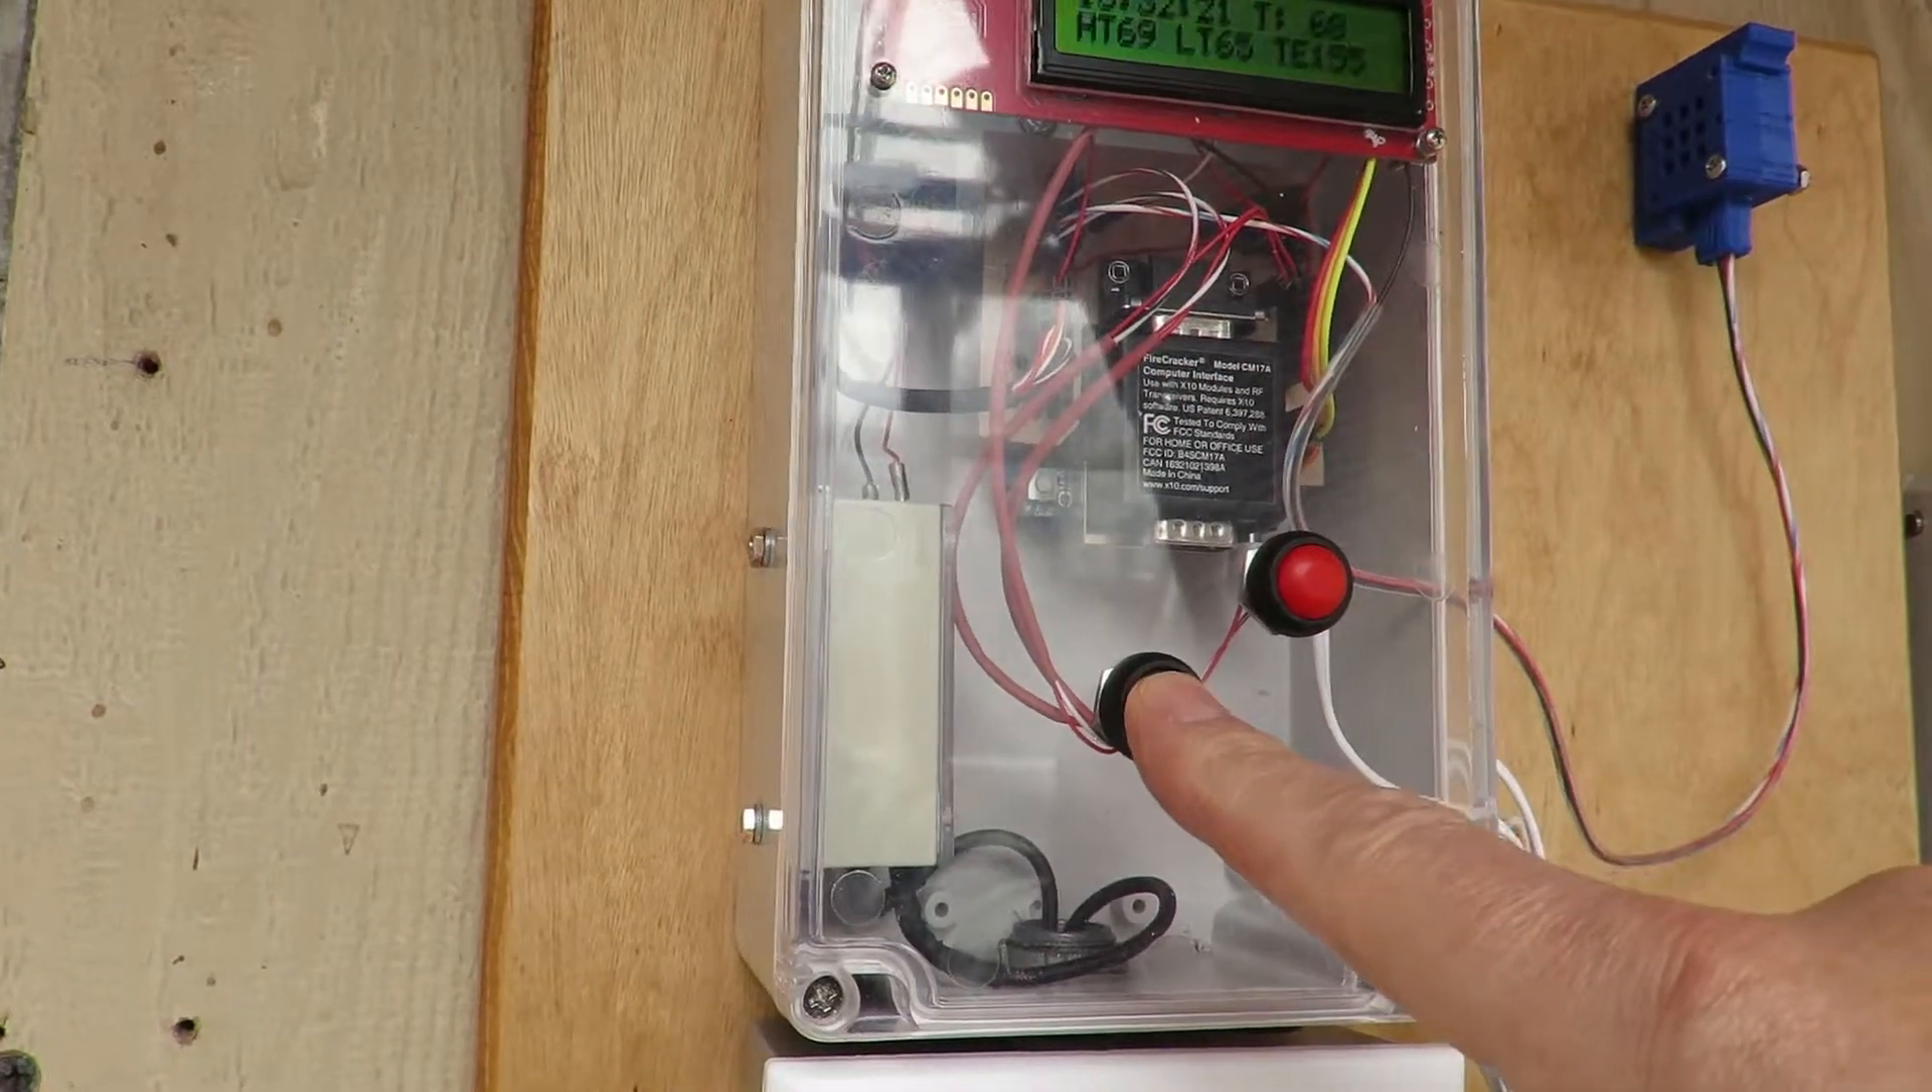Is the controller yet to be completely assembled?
No.